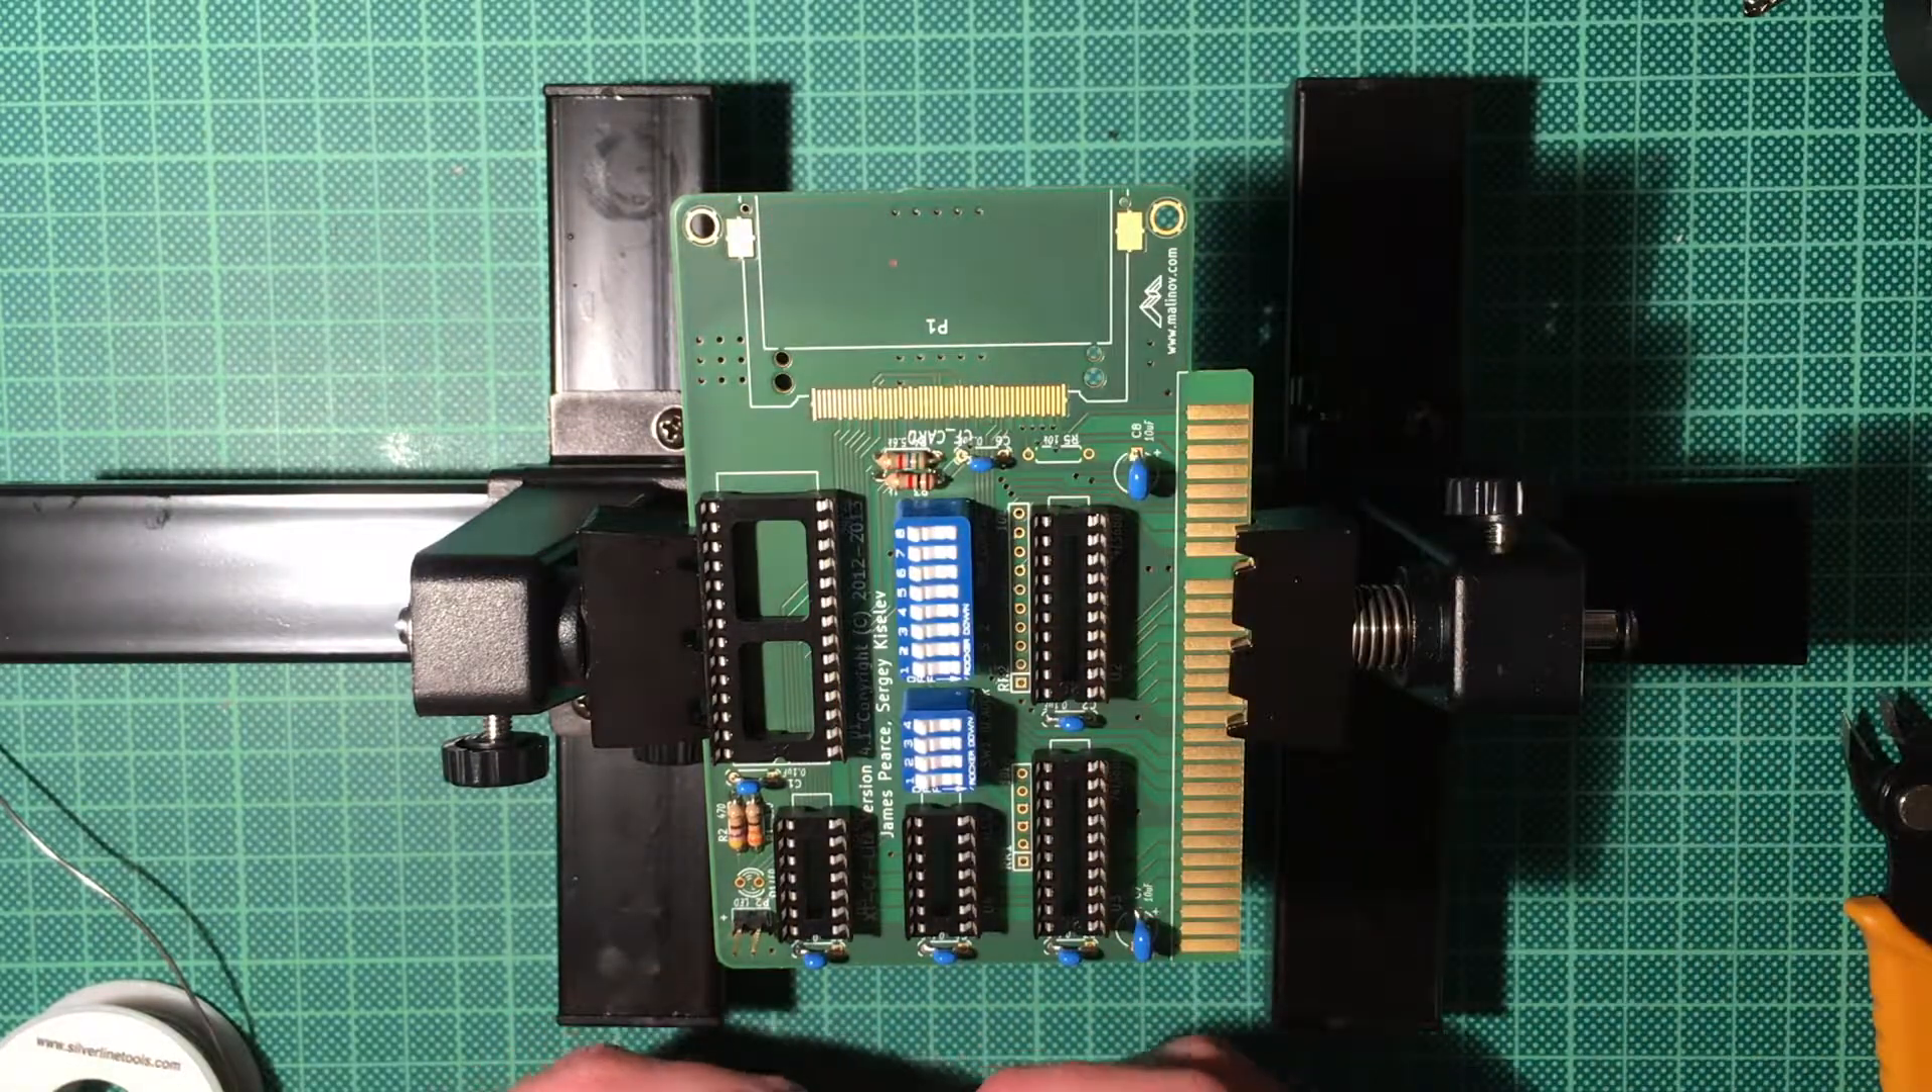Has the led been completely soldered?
No.